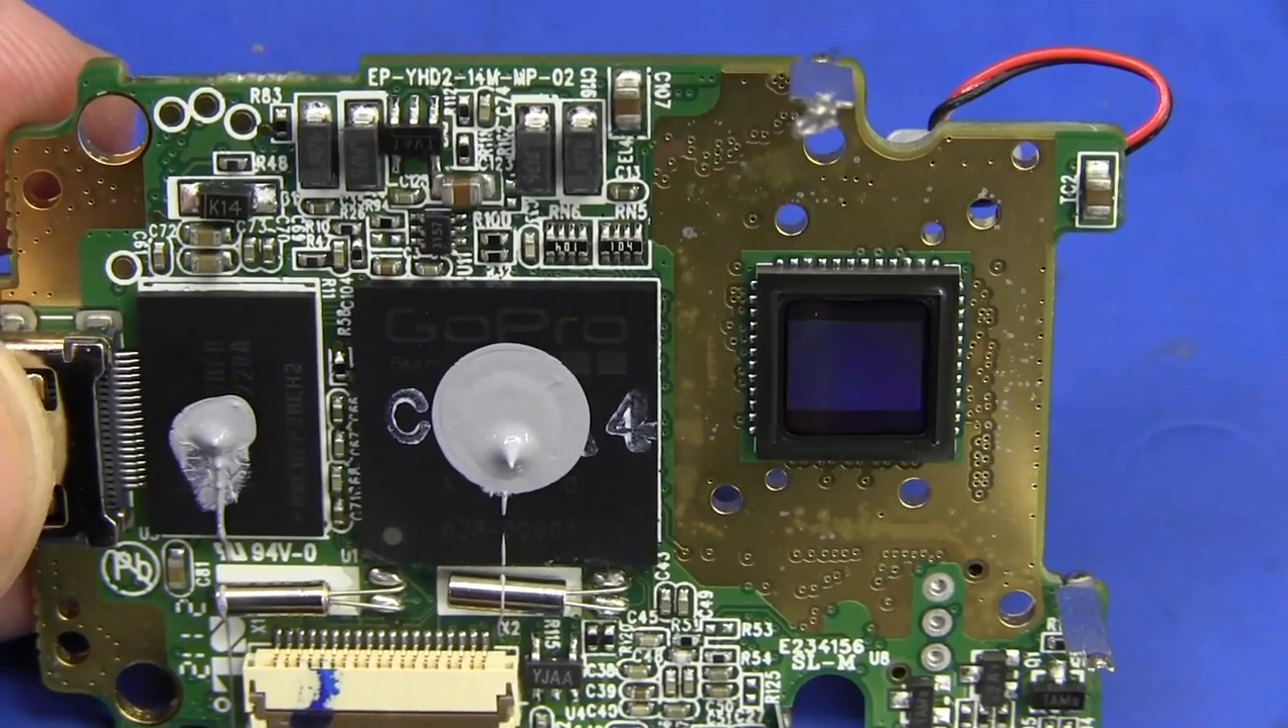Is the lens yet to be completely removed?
No.